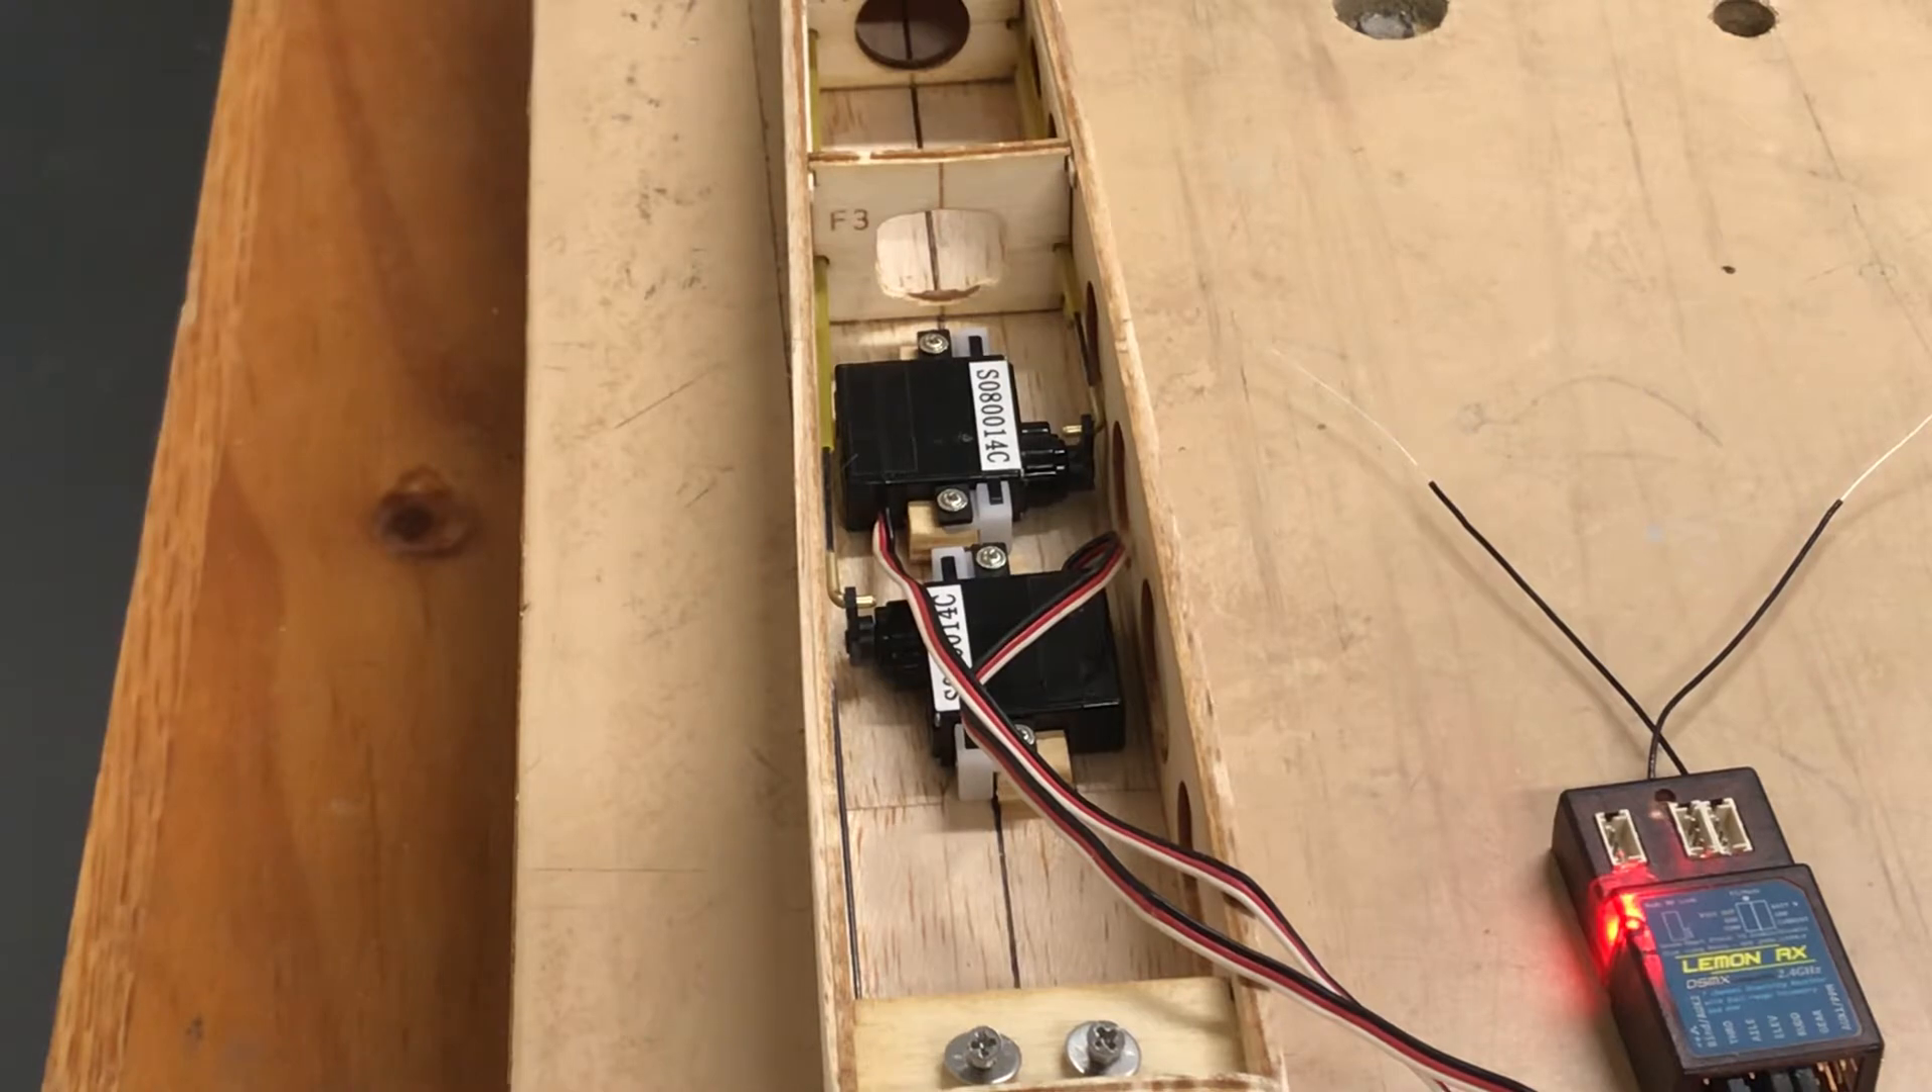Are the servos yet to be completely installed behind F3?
No.